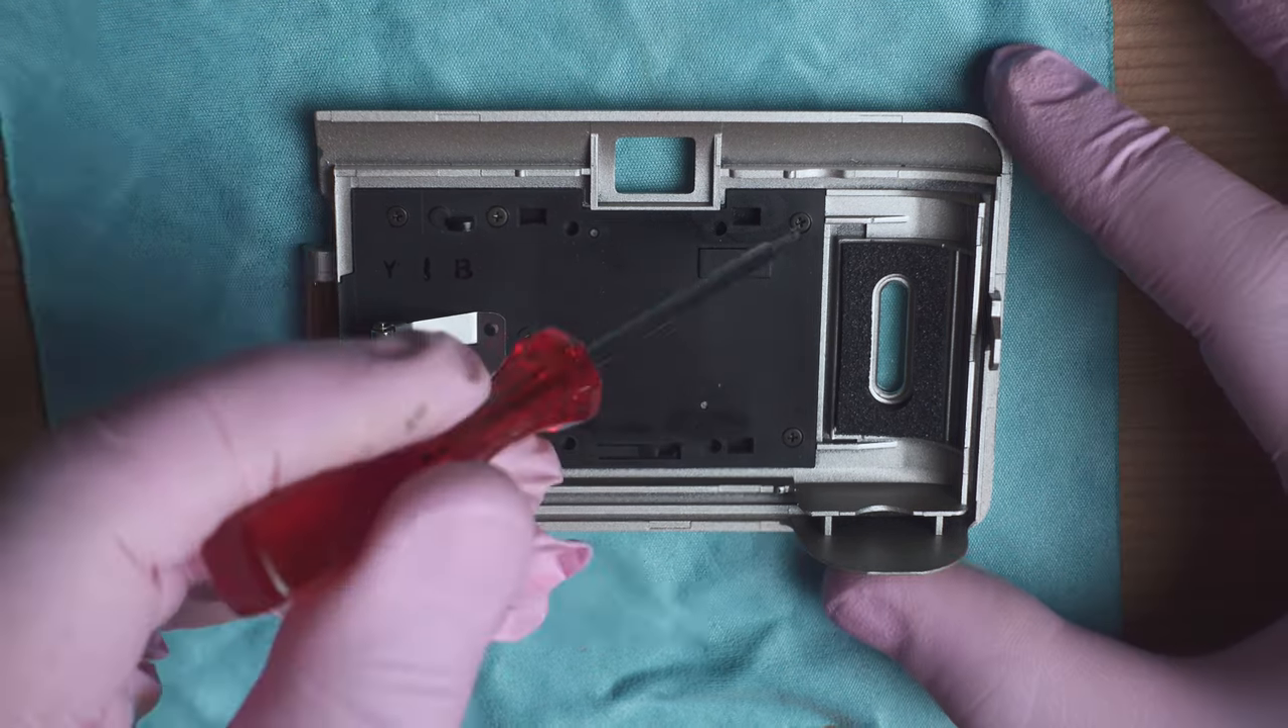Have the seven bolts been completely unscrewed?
No.